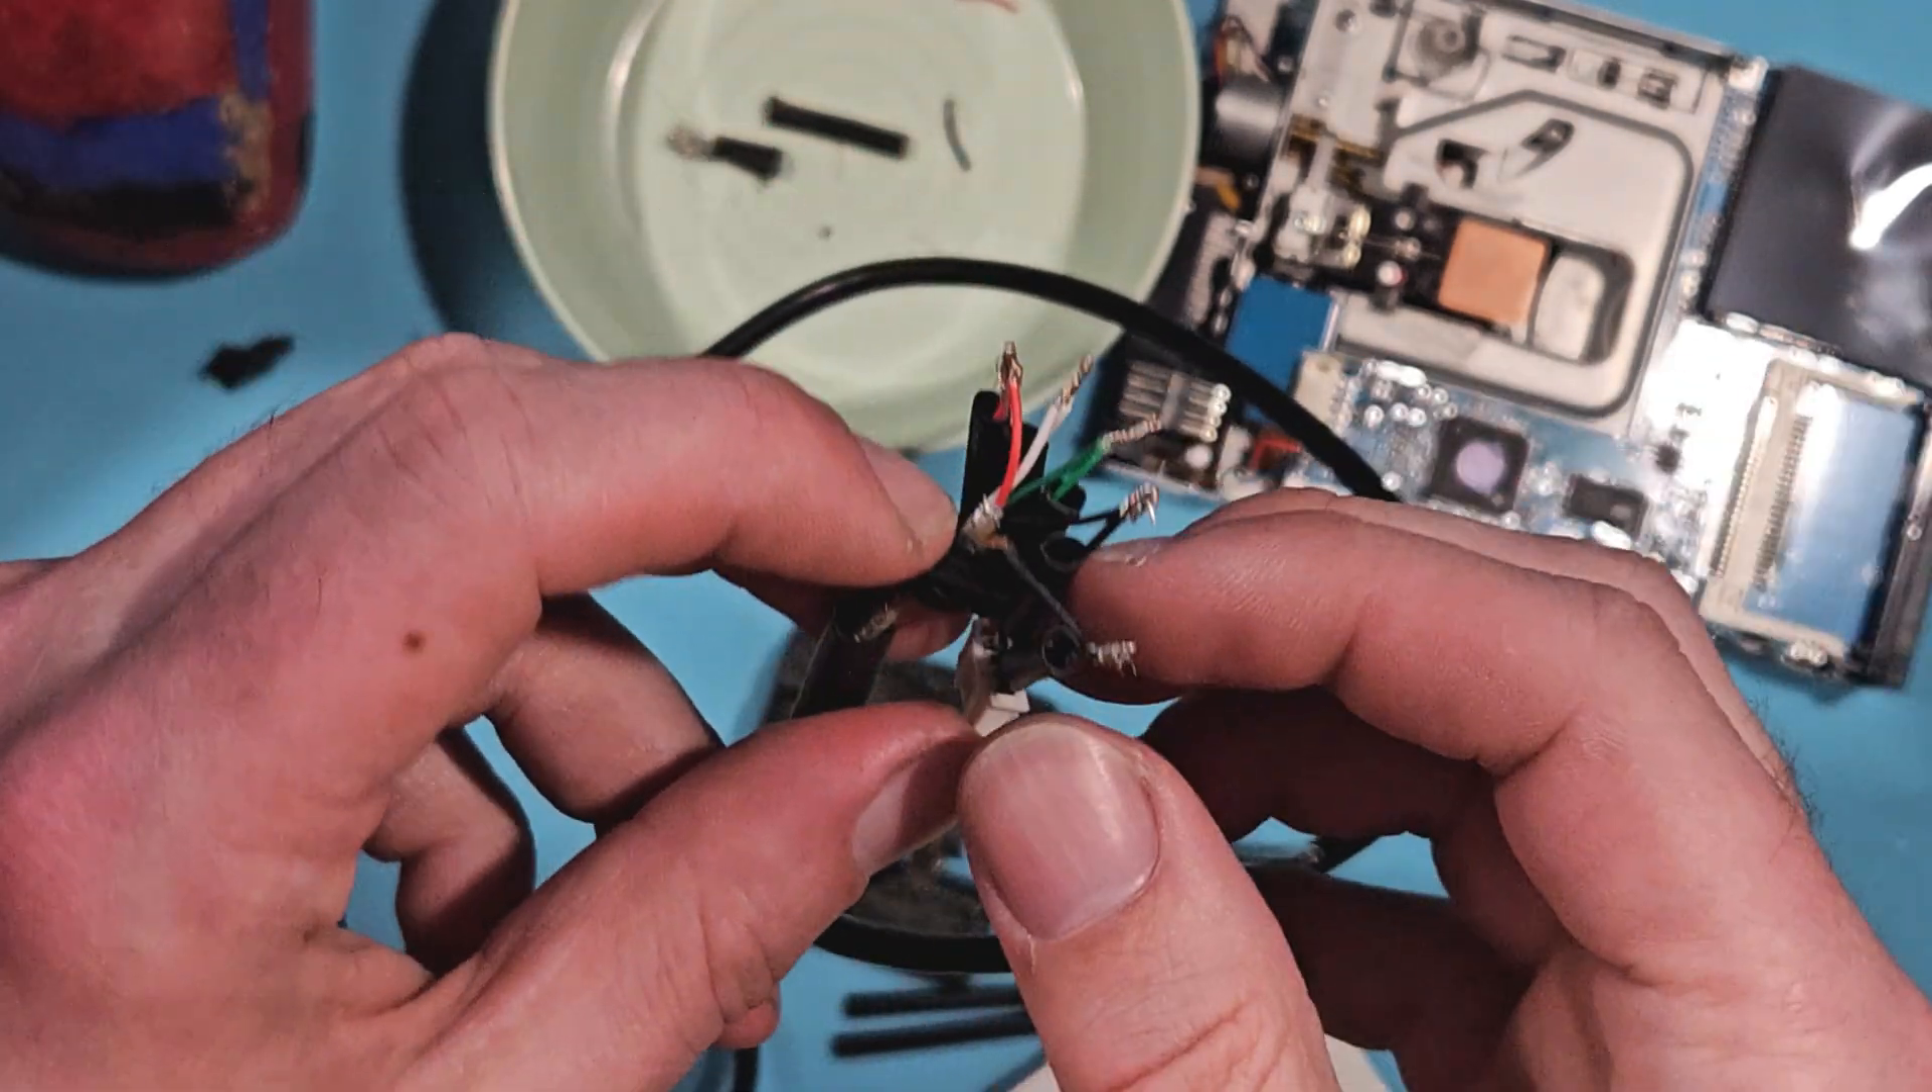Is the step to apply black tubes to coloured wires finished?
No.